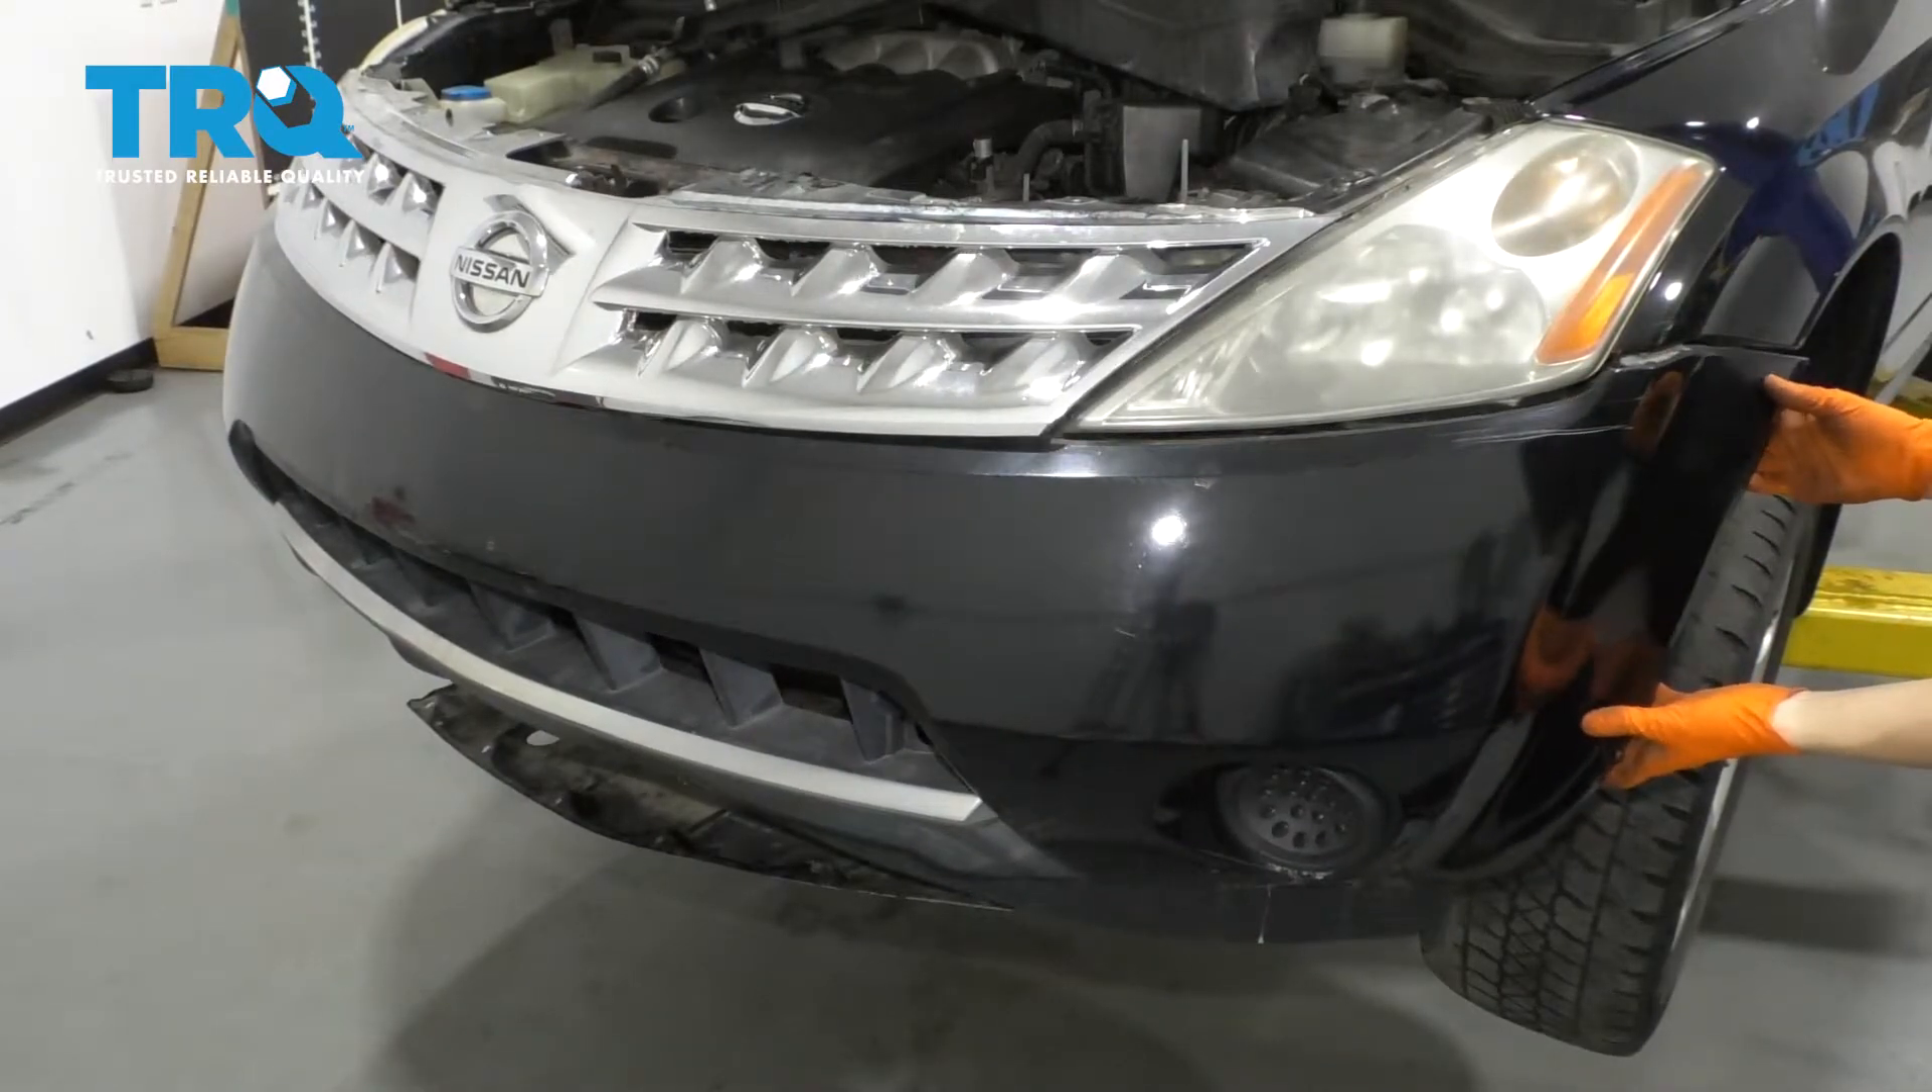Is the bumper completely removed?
No.